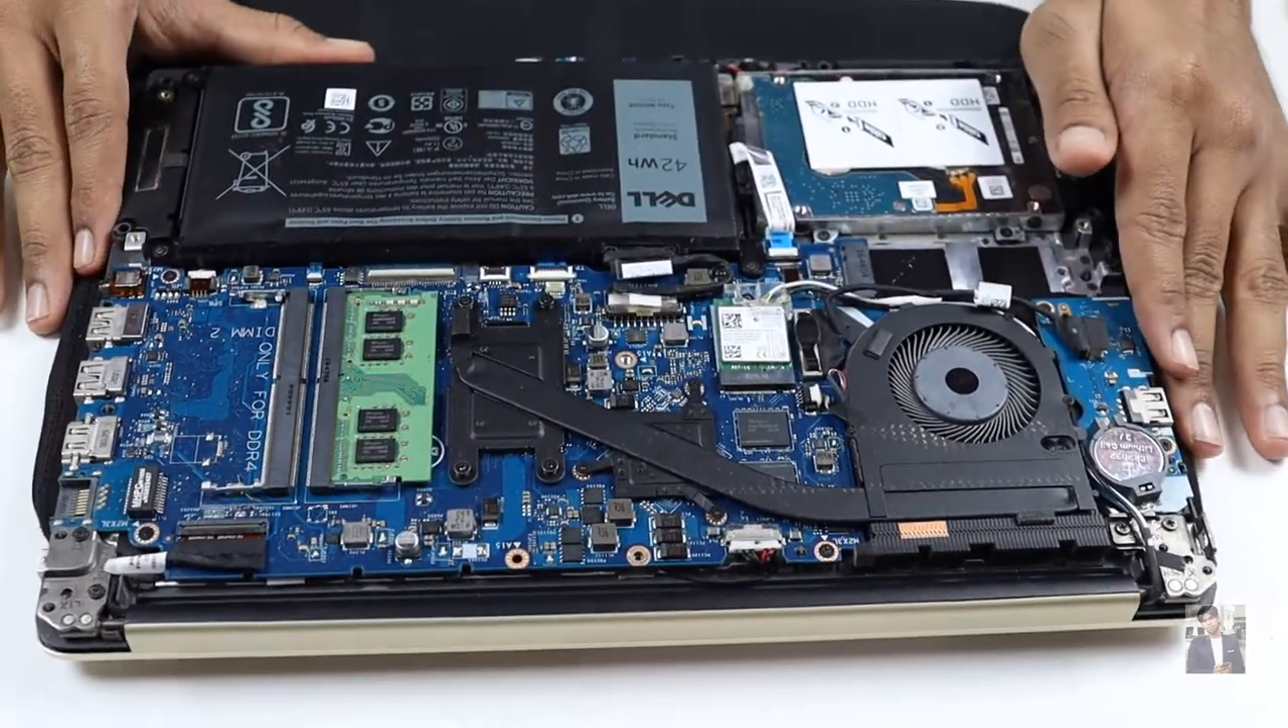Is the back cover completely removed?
Yes.